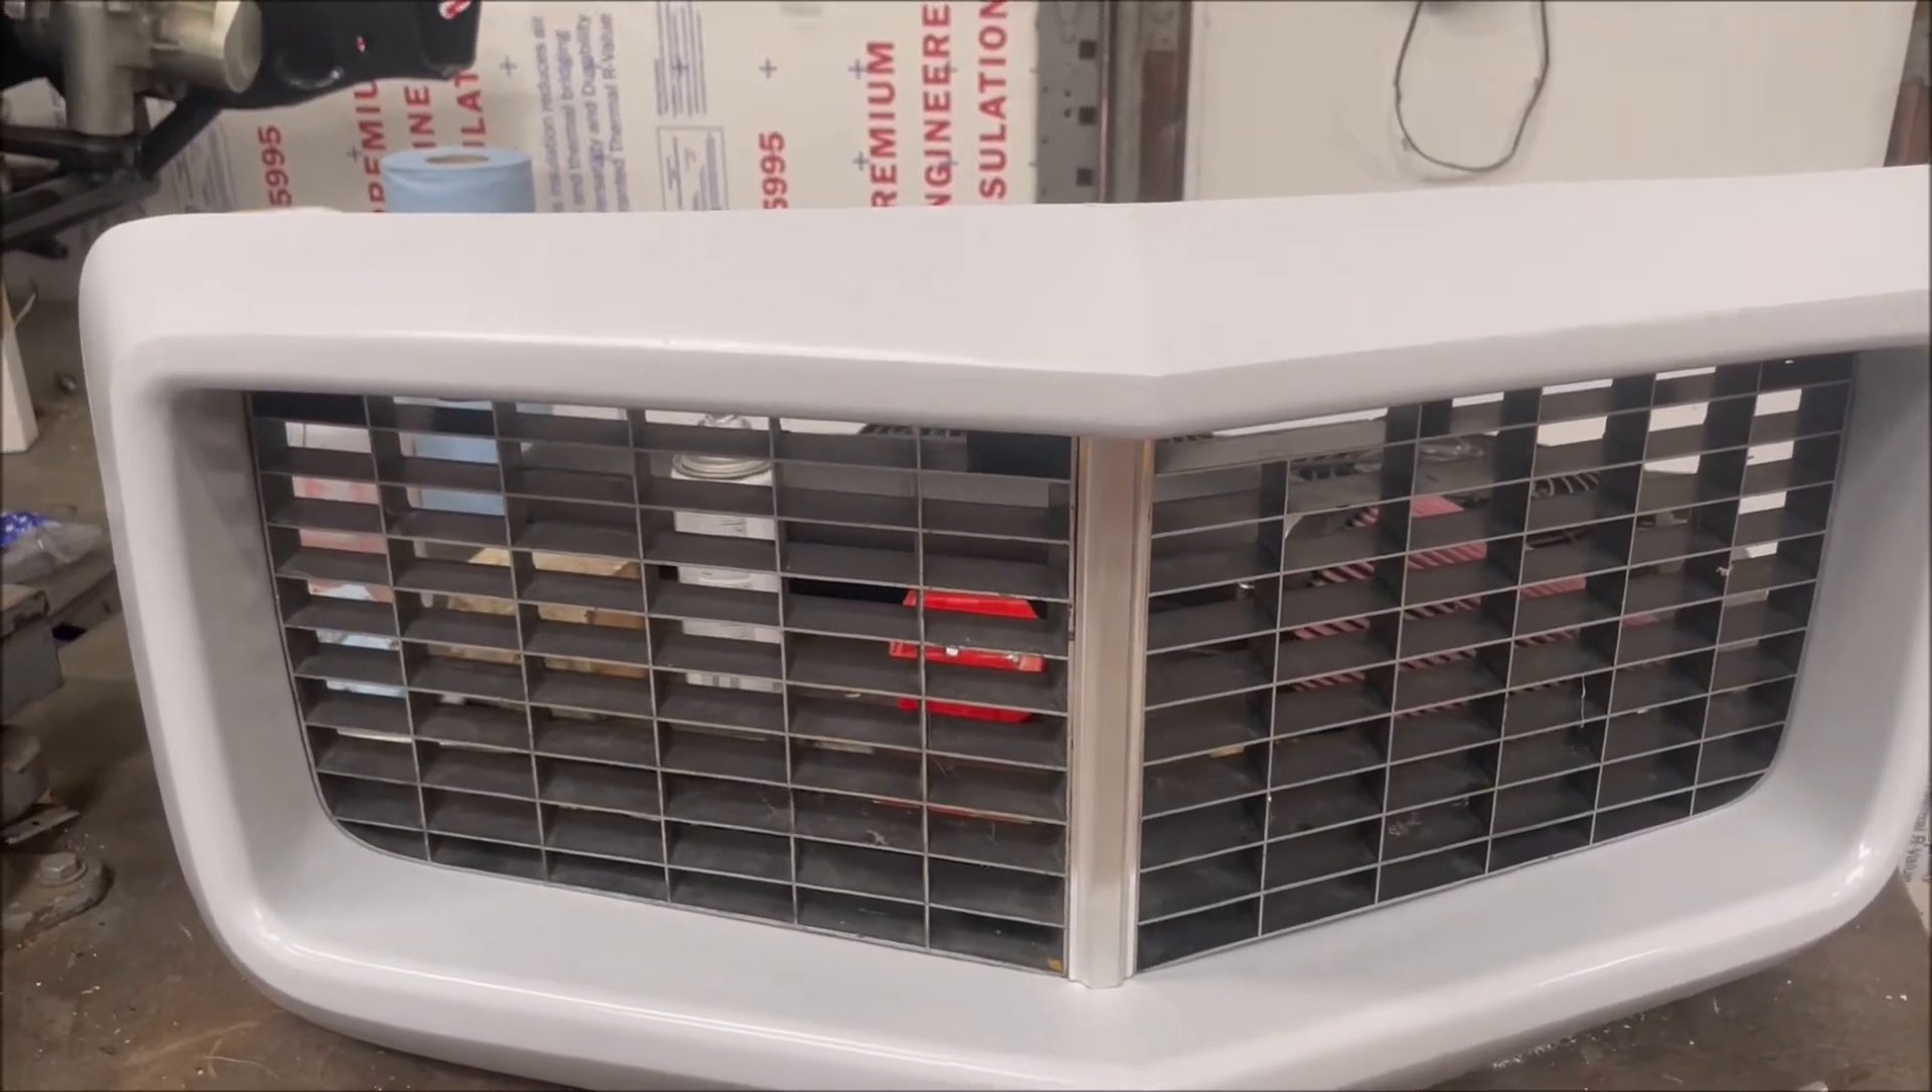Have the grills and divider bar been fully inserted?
Yes.